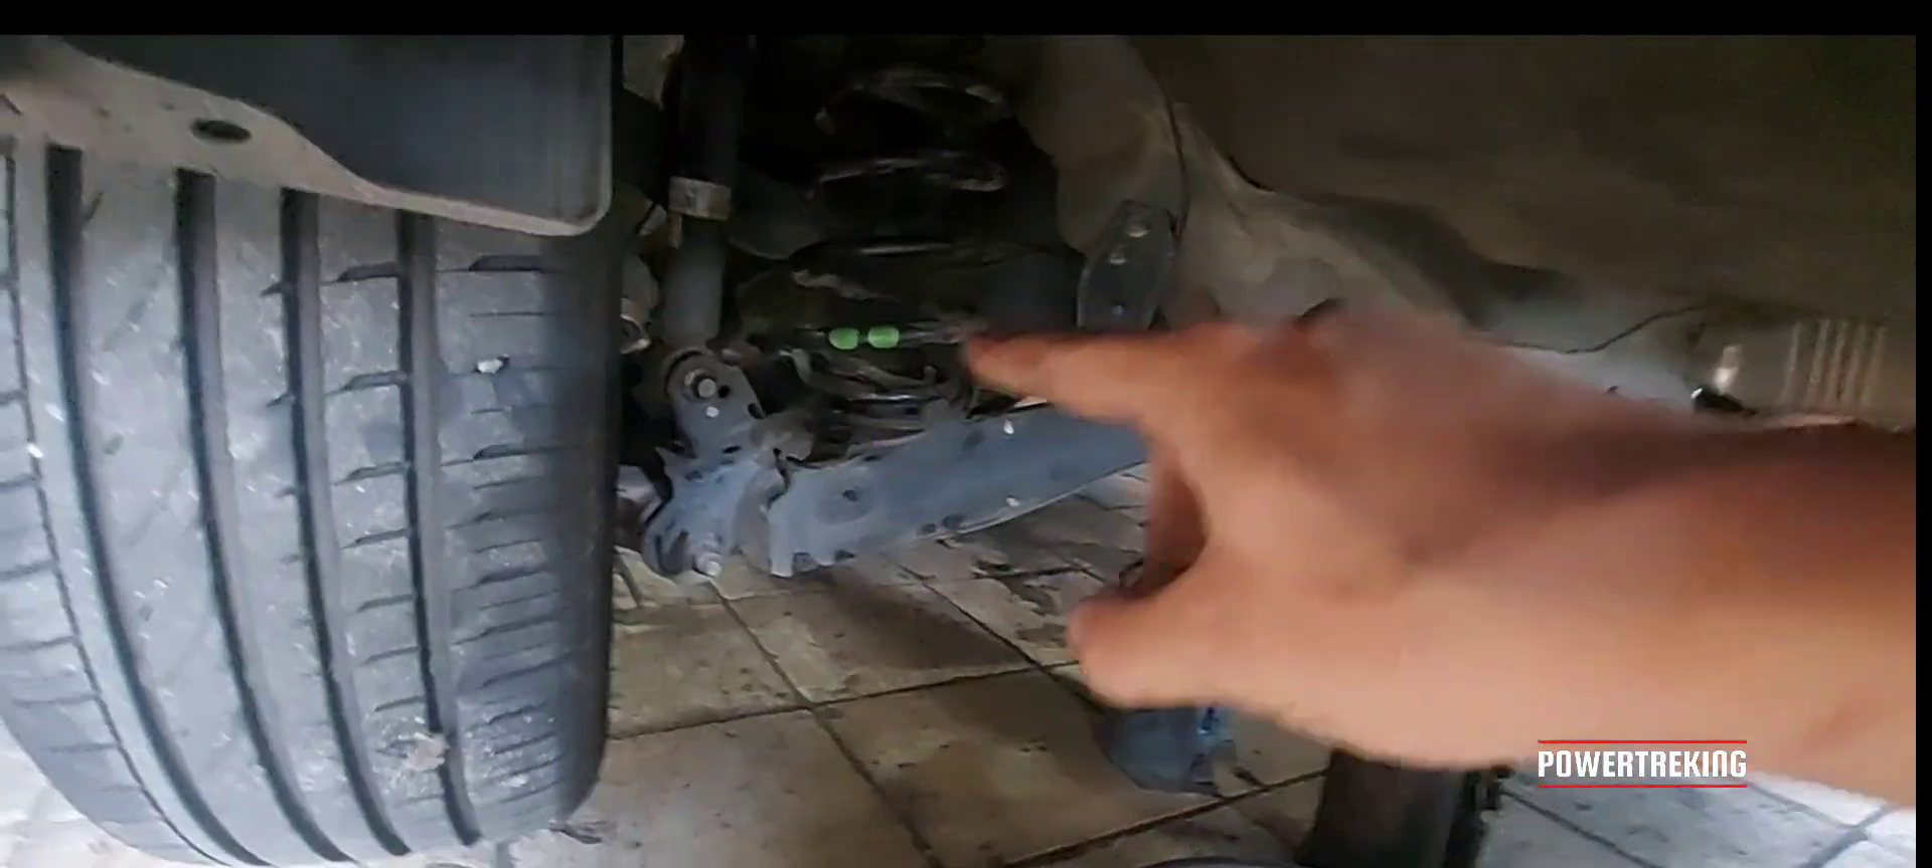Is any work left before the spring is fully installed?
No.